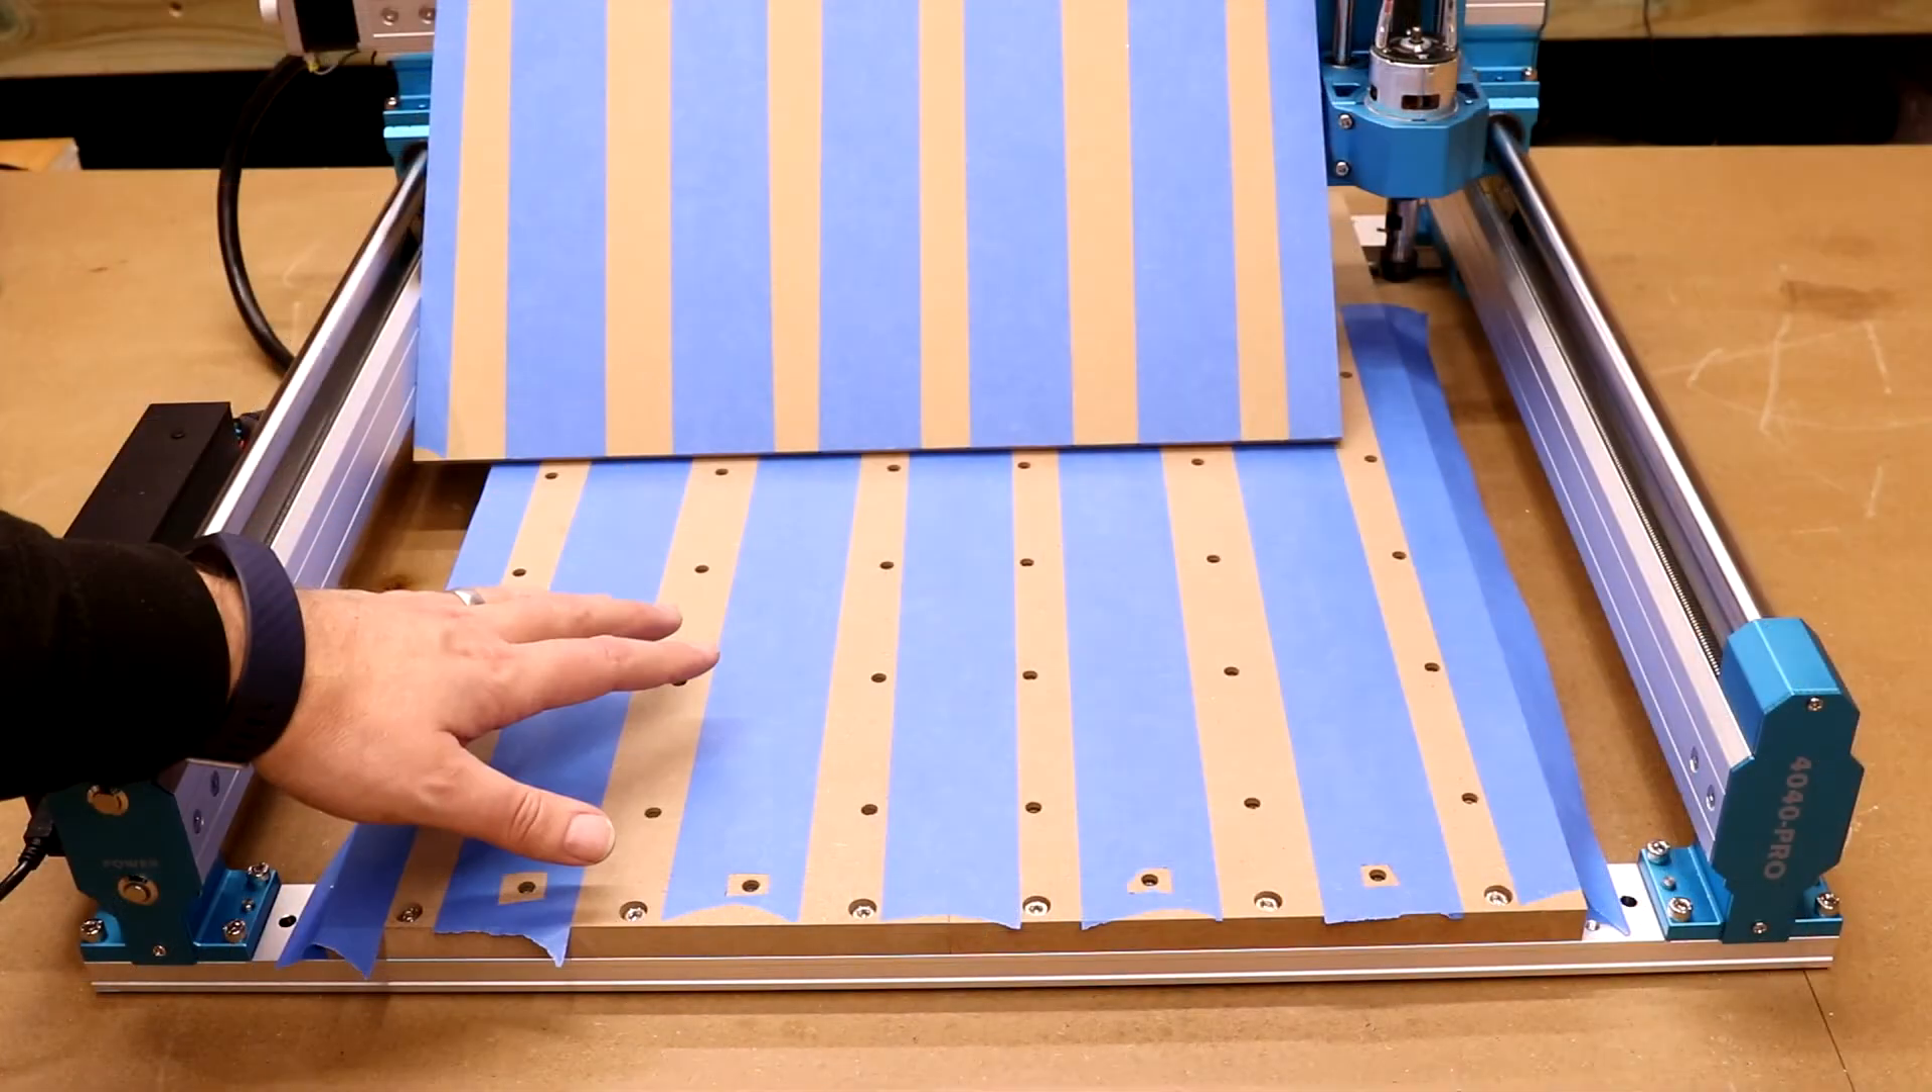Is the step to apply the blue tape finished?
Yes.